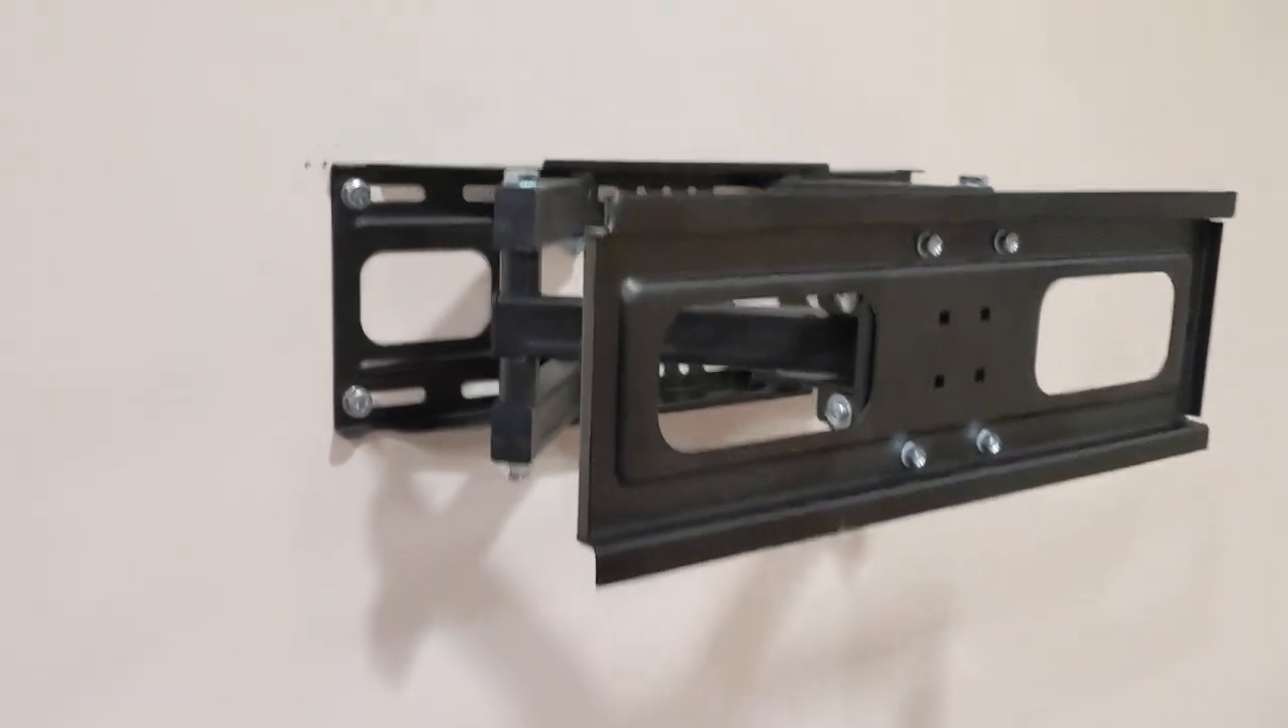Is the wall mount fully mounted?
Yes.